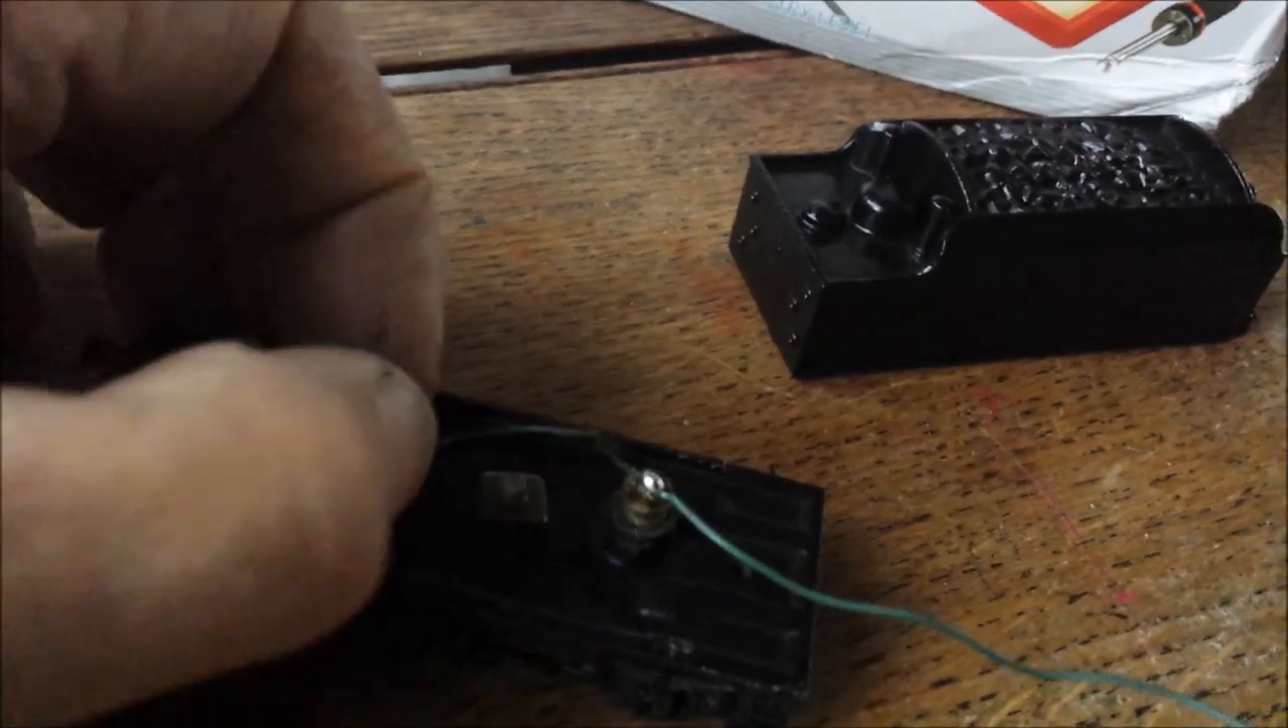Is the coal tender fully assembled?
No.